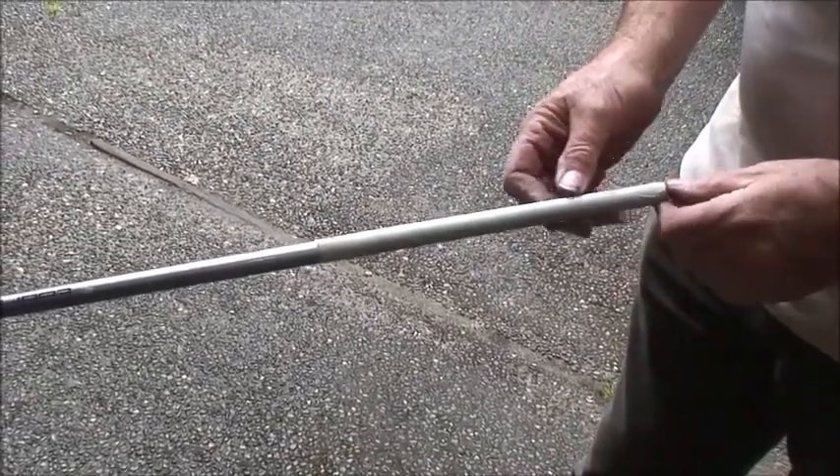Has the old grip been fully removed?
Yes.